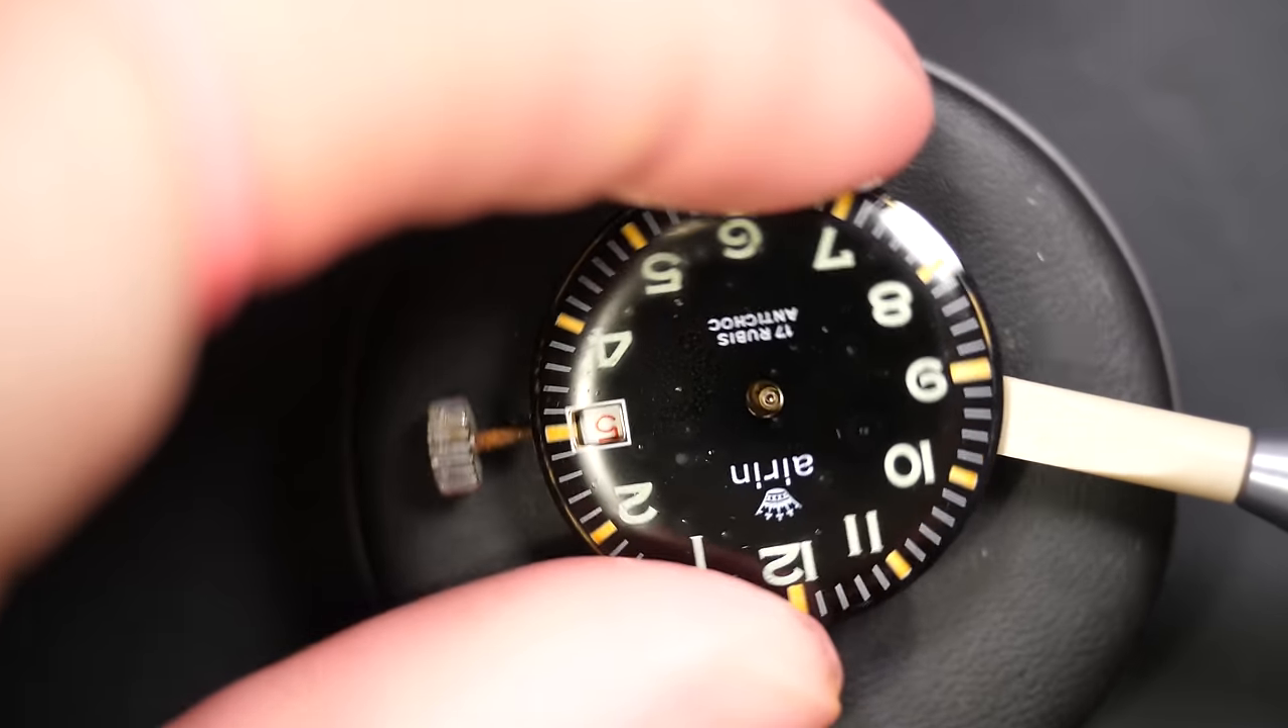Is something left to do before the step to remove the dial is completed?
Yes.